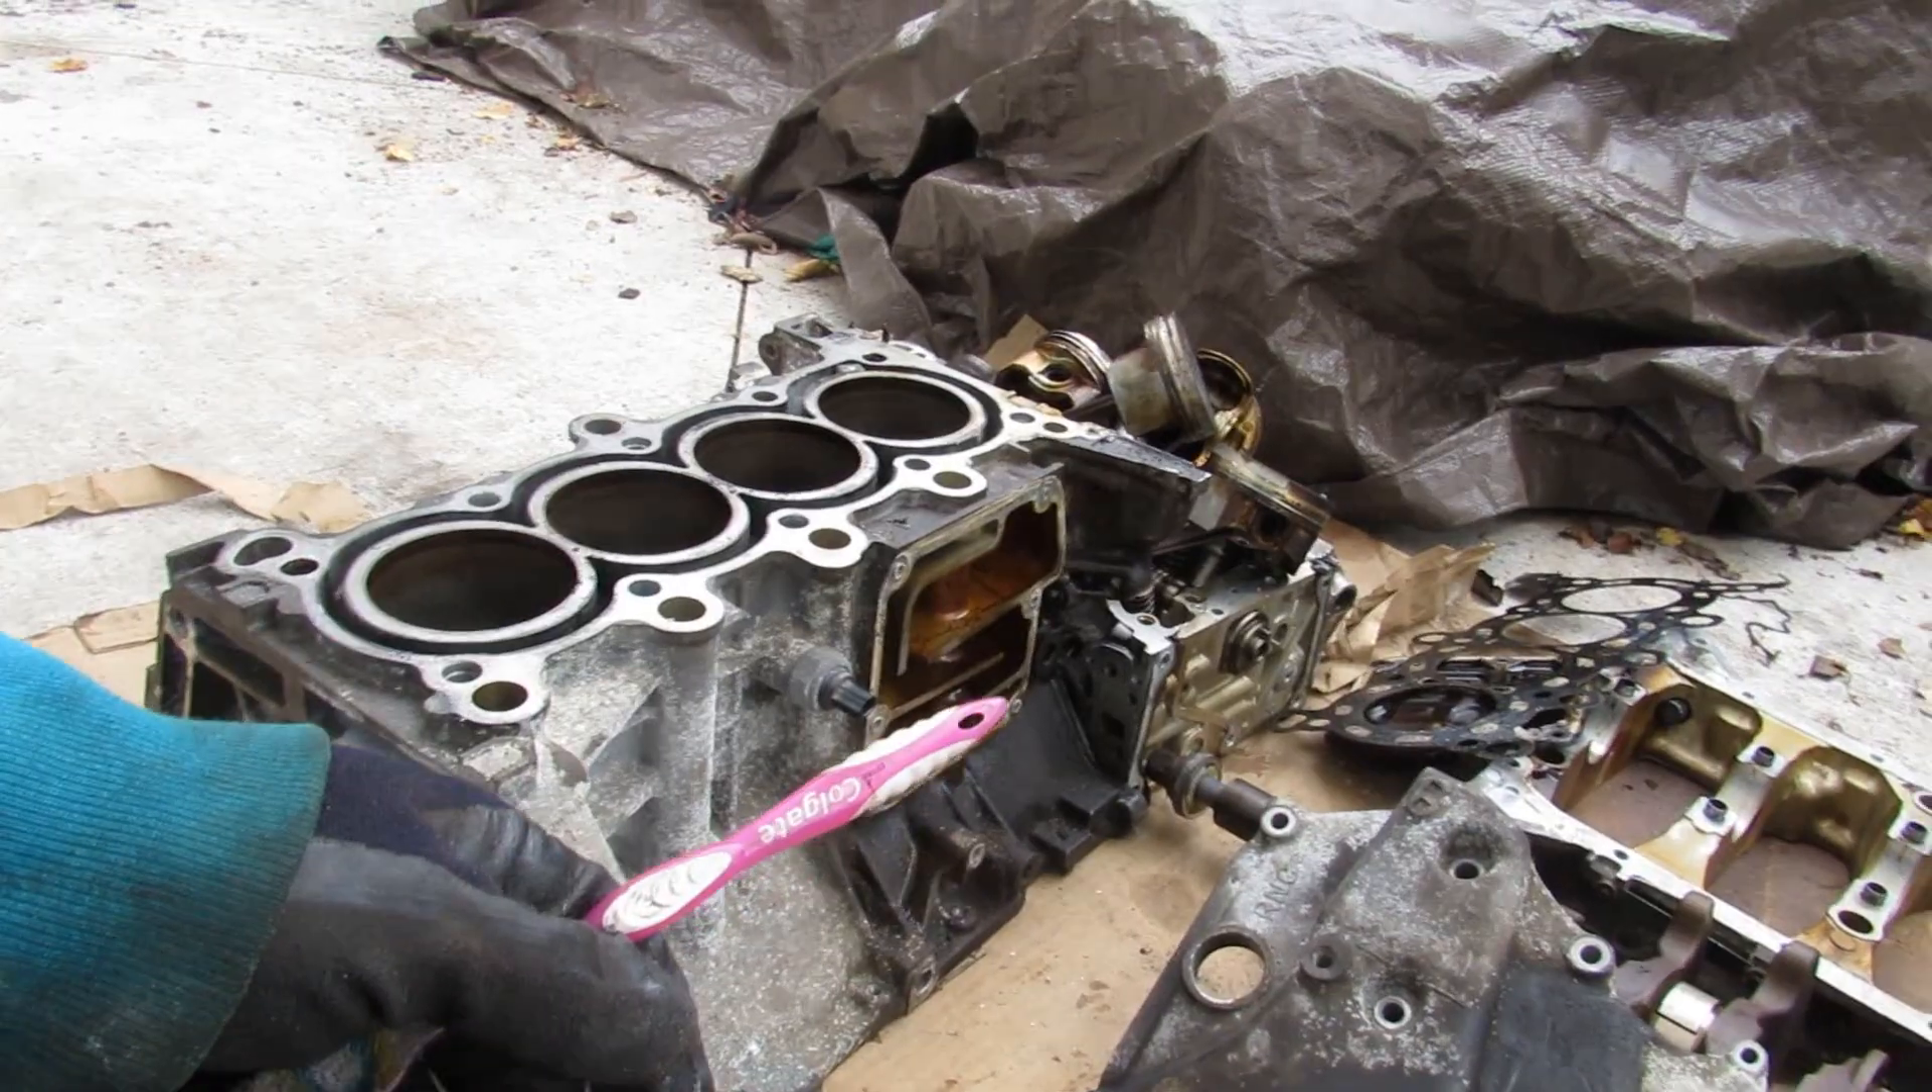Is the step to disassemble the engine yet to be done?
No.